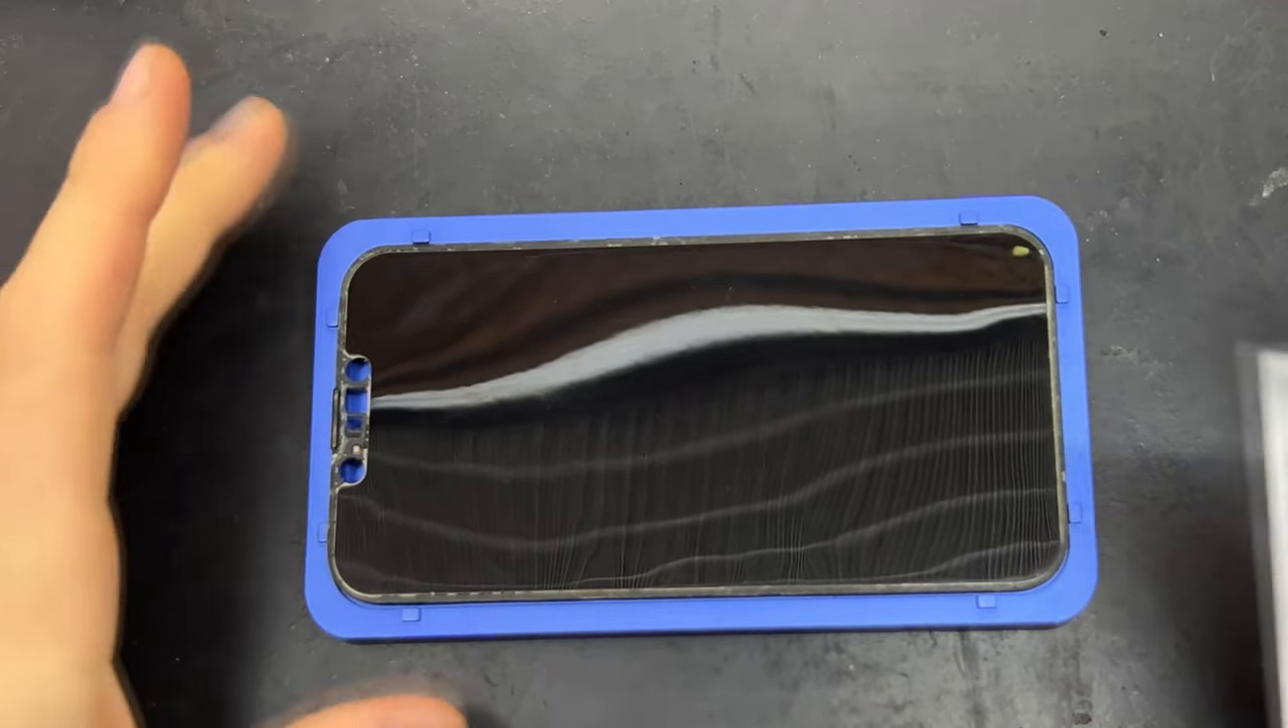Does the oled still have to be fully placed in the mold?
No.